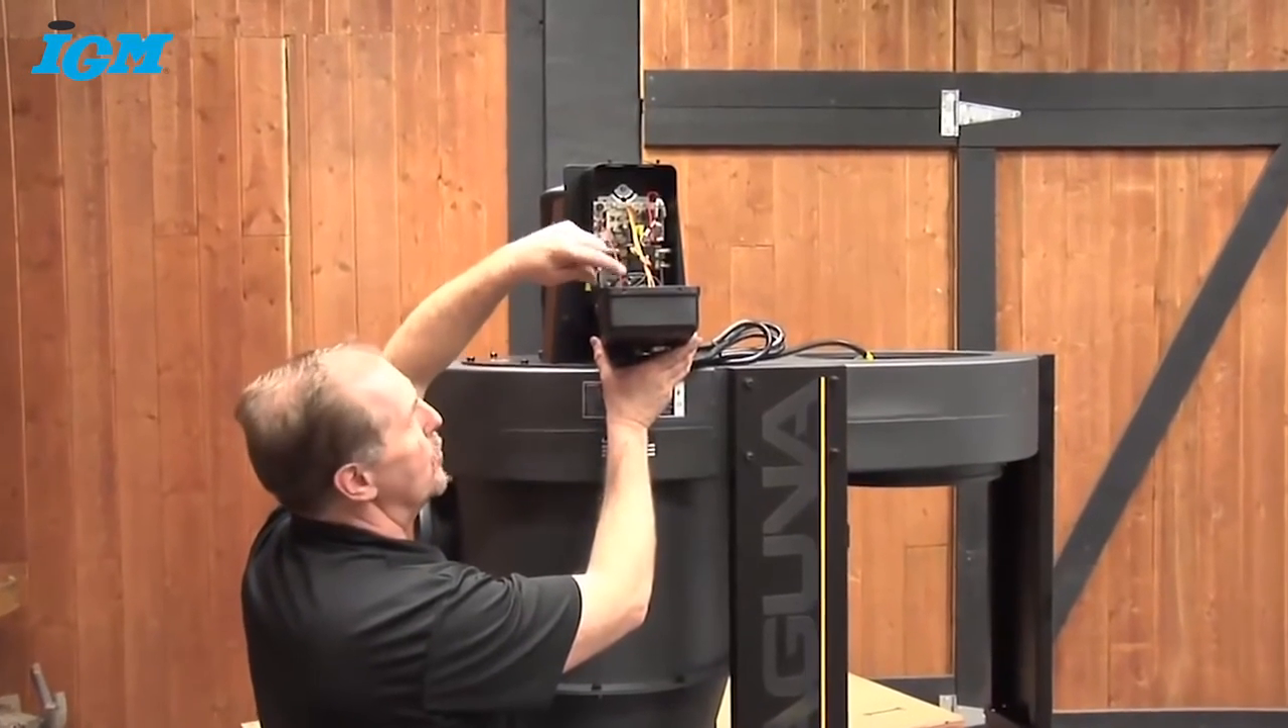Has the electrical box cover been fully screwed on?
No.